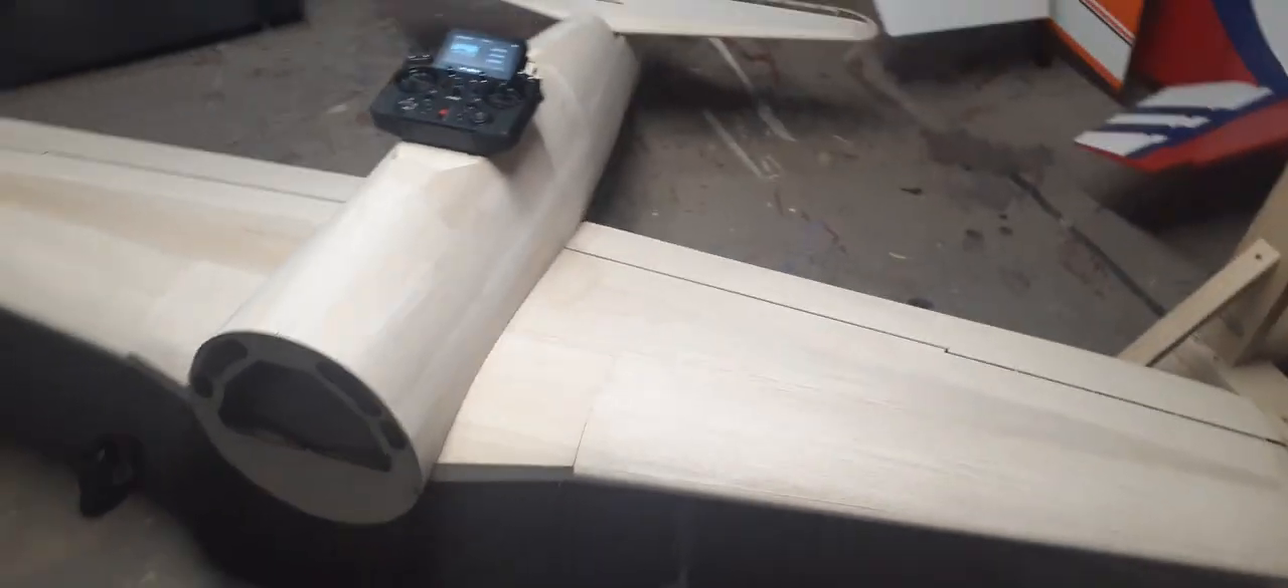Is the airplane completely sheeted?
Yes.